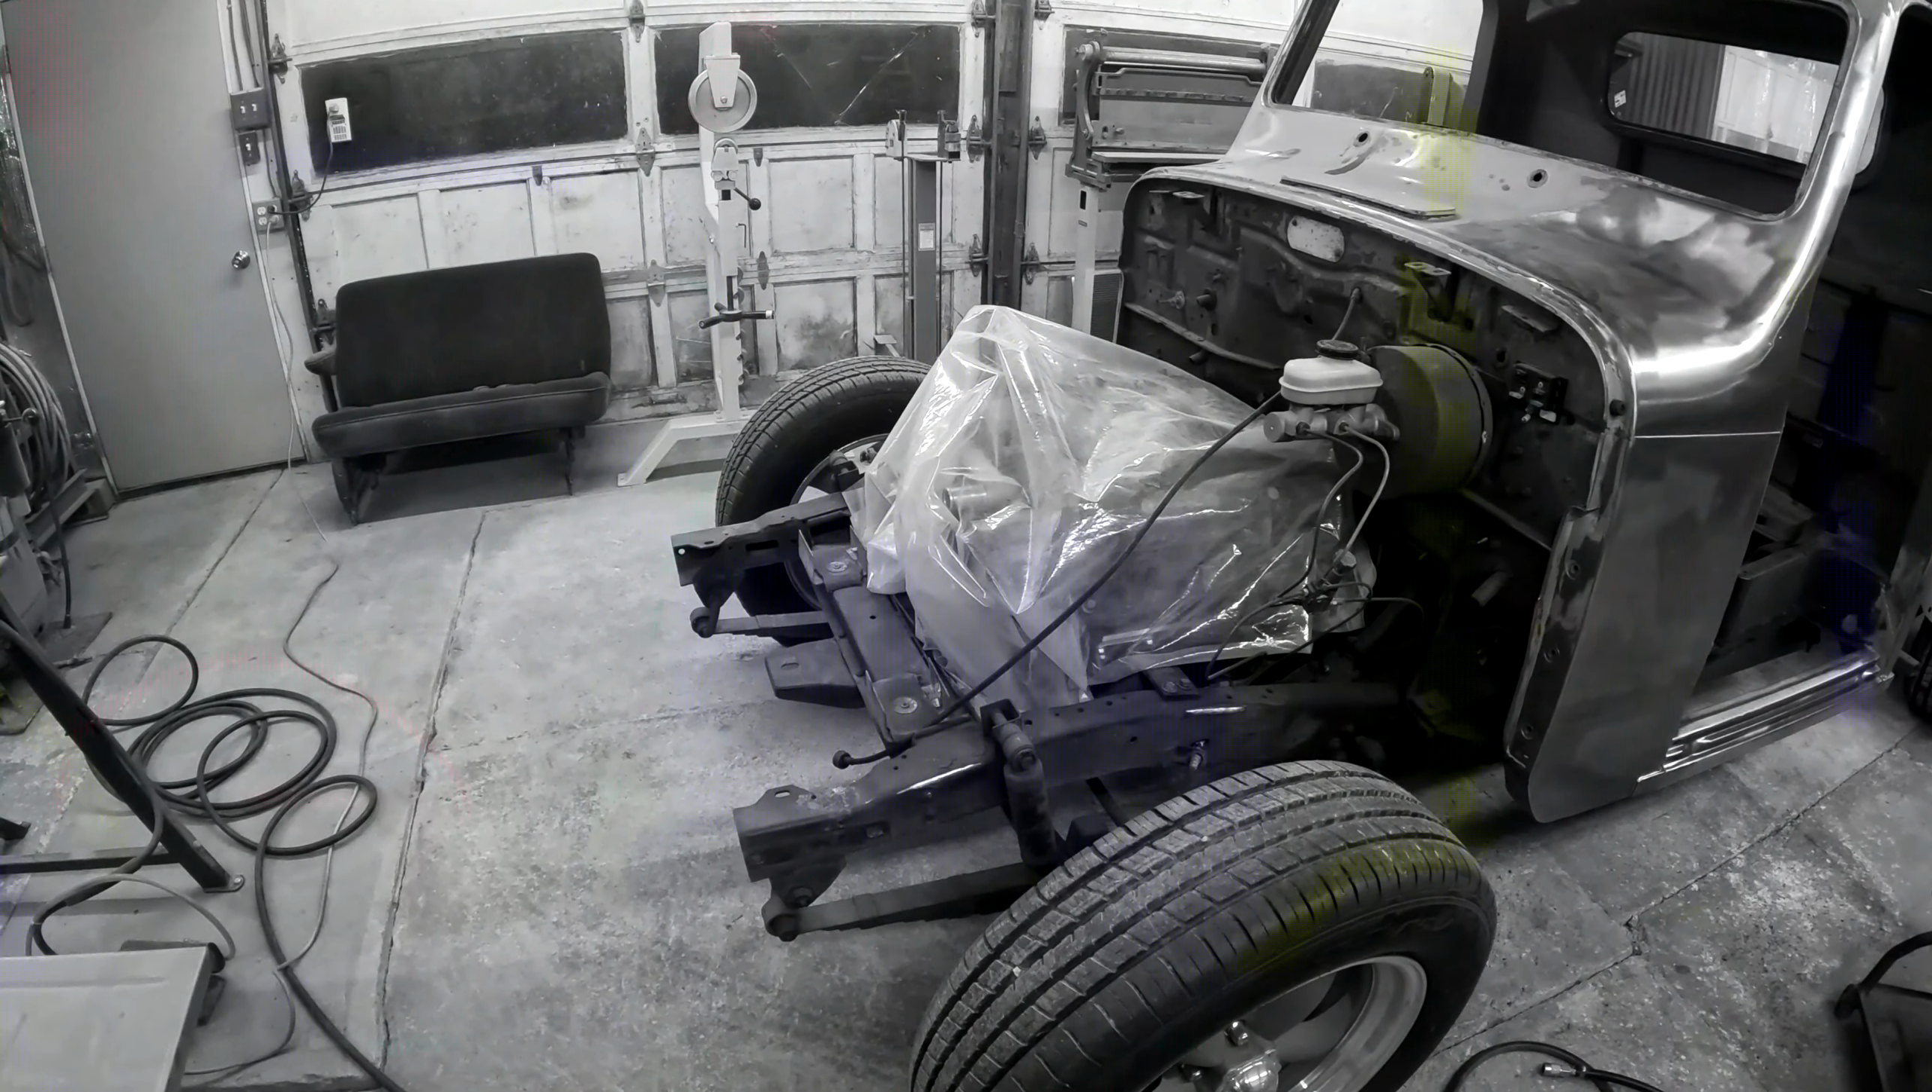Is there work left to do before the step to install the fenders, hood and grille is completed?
Yes.